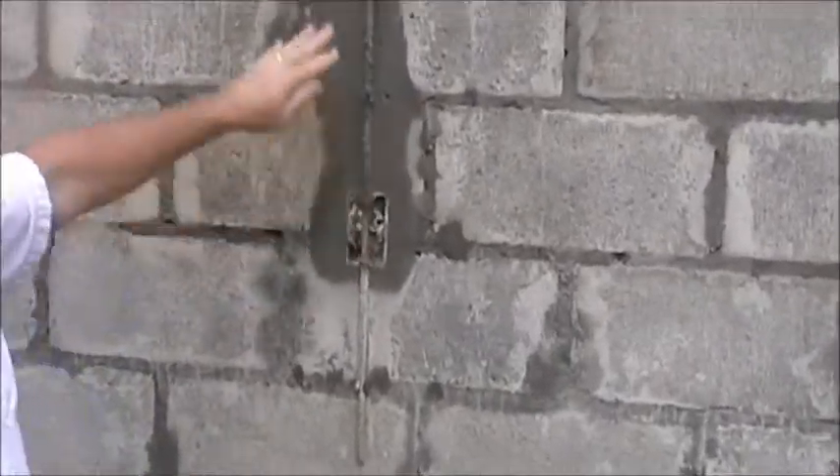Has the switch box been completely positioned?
Yes.